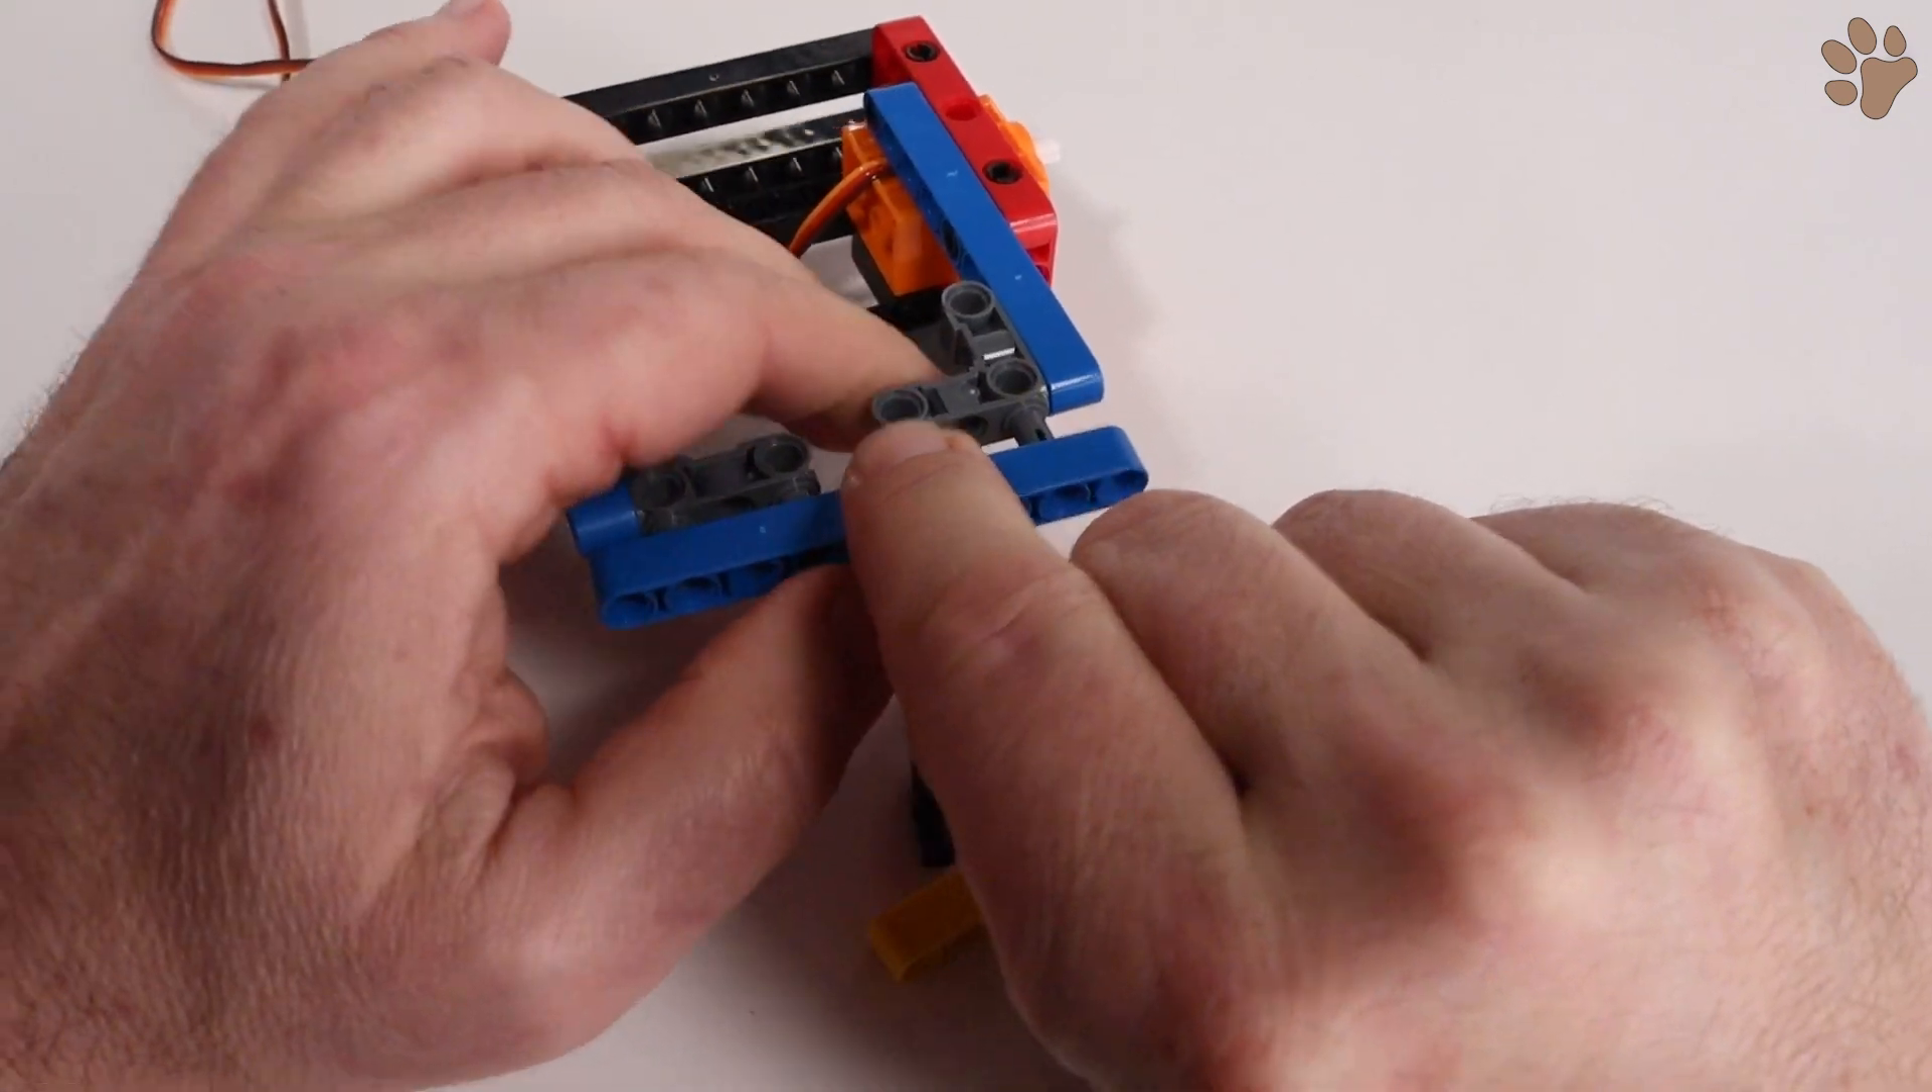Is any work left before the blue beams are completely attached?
Yes.